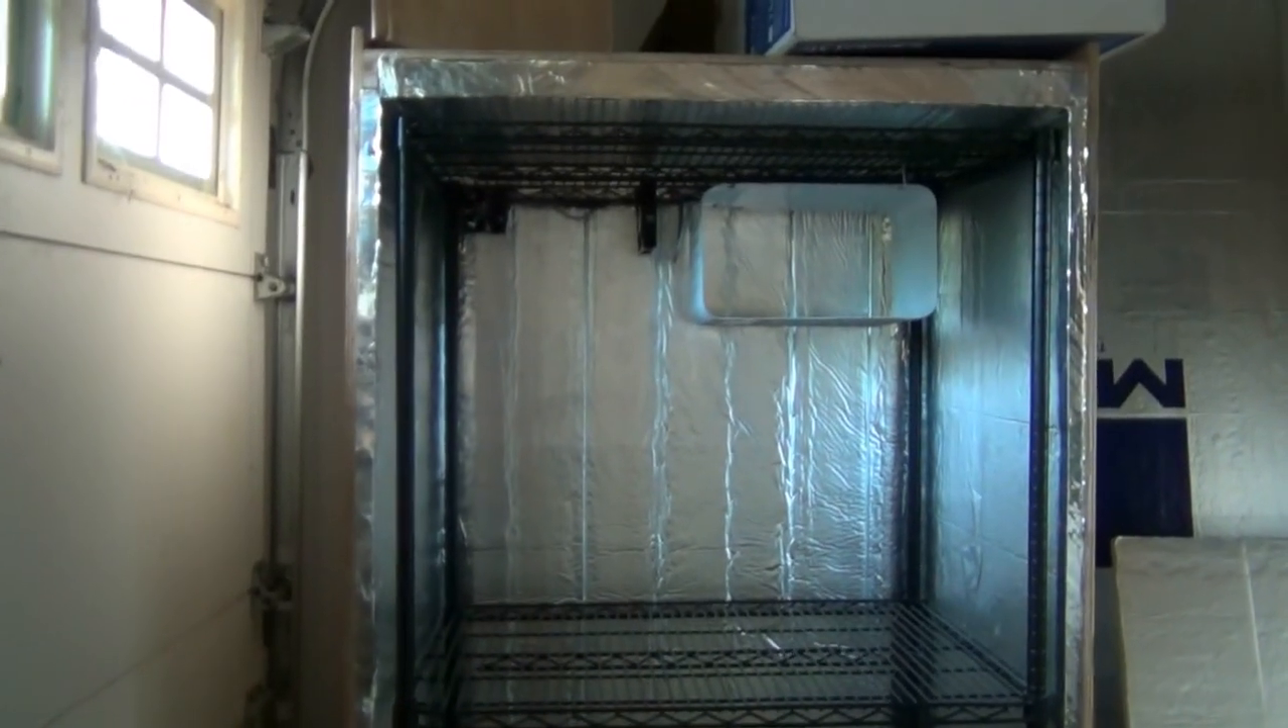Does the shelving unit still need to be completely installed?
No.